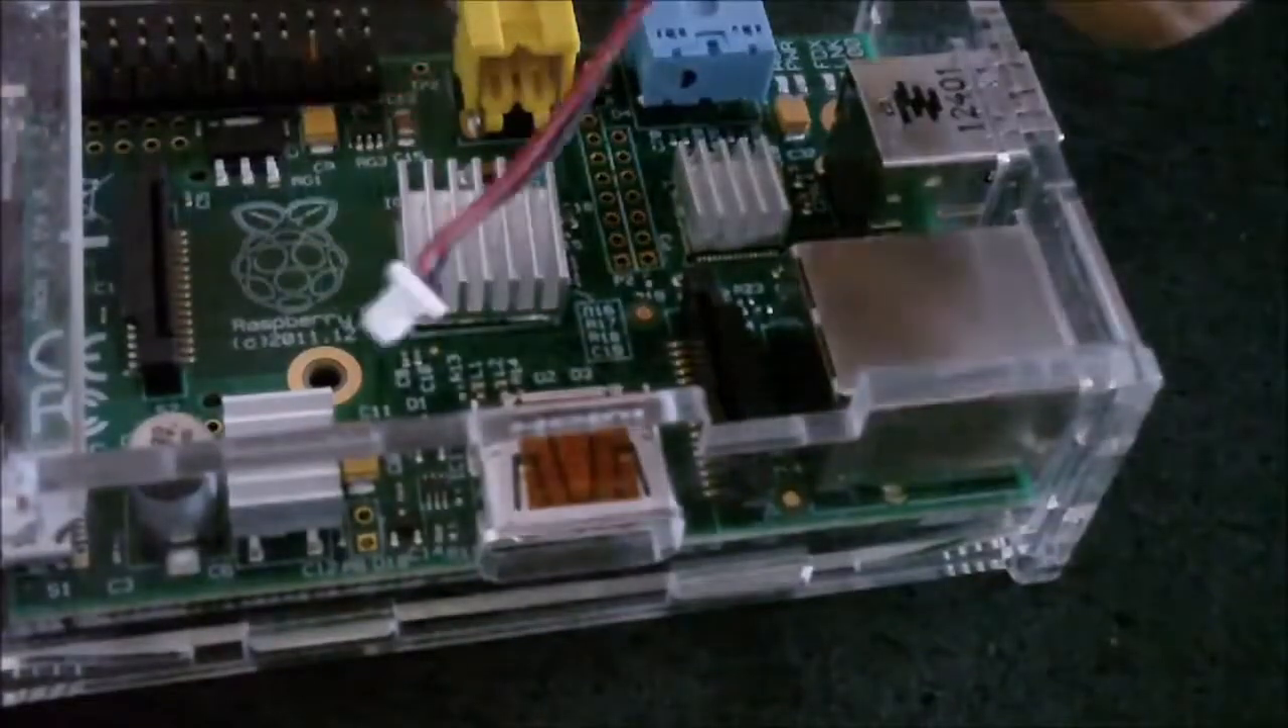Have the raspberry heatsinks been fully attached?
Yes.